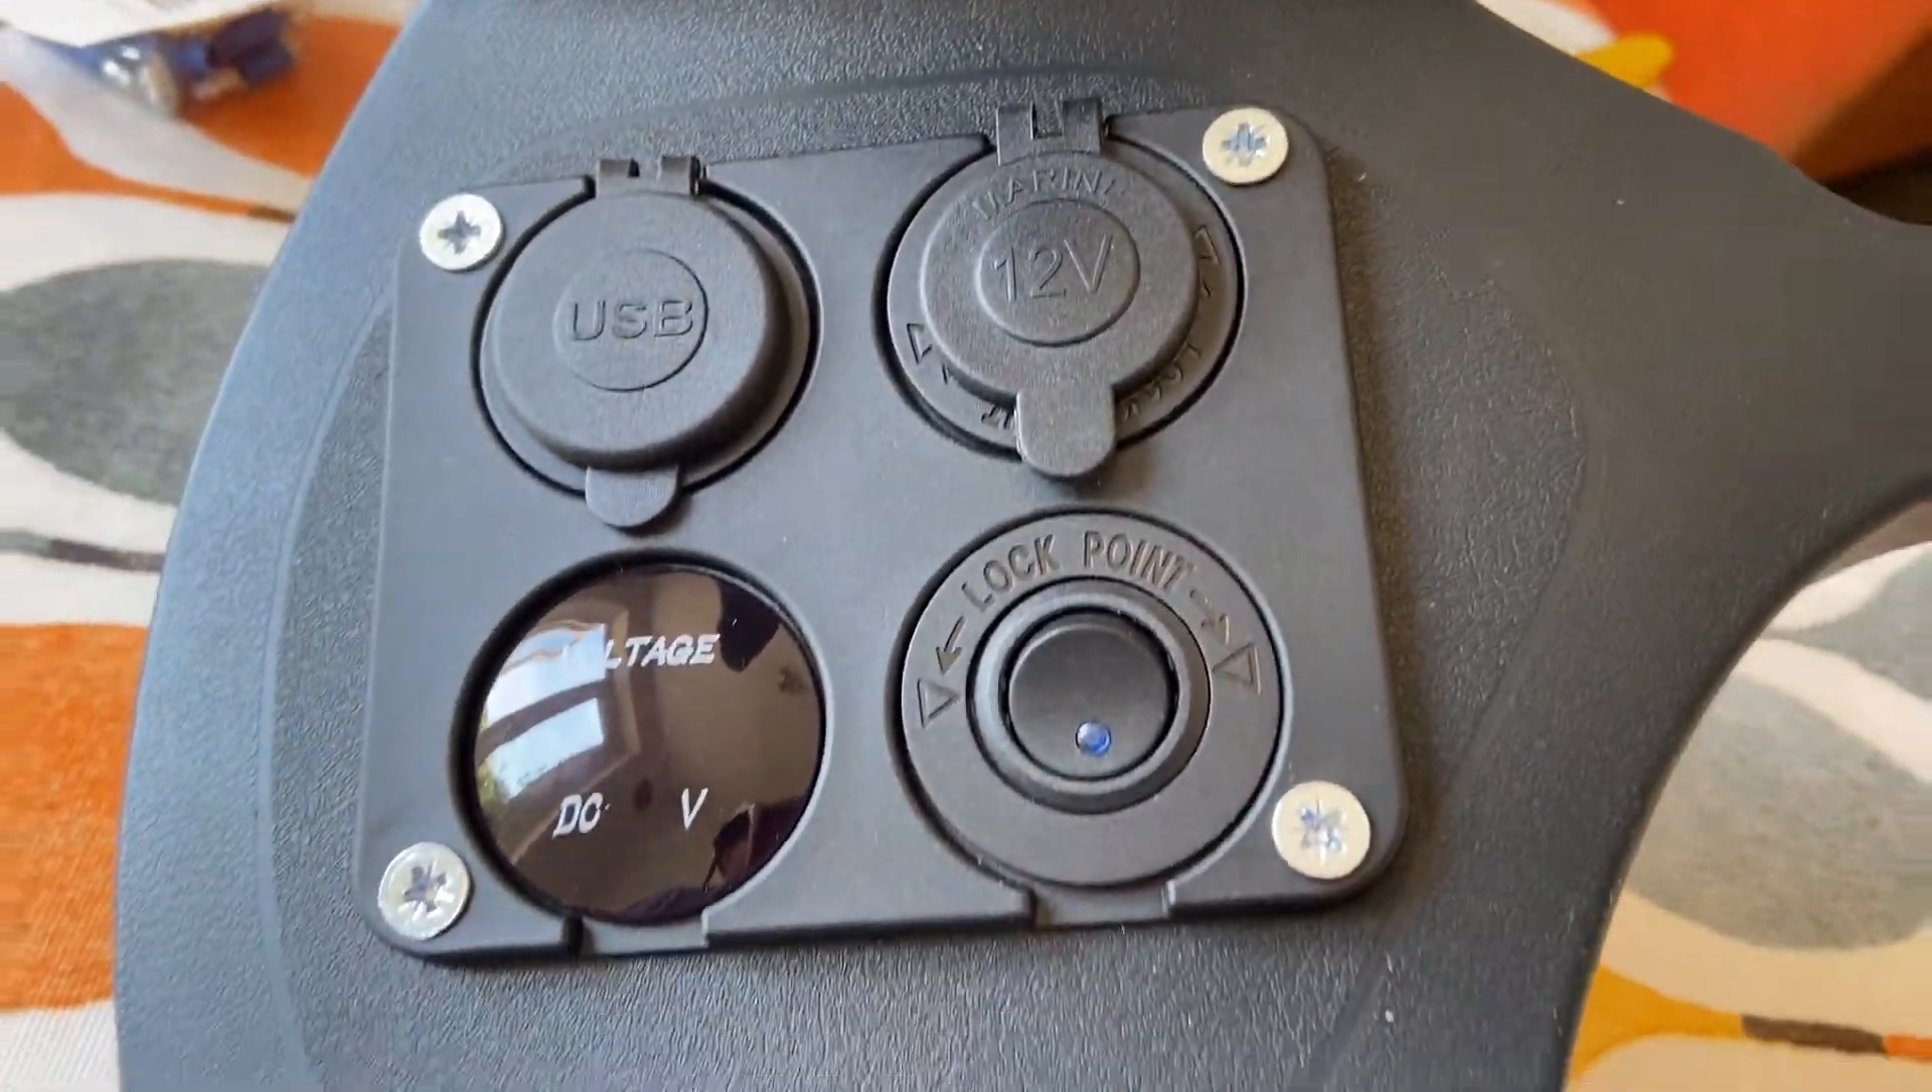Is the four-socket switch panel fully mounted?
Yes.